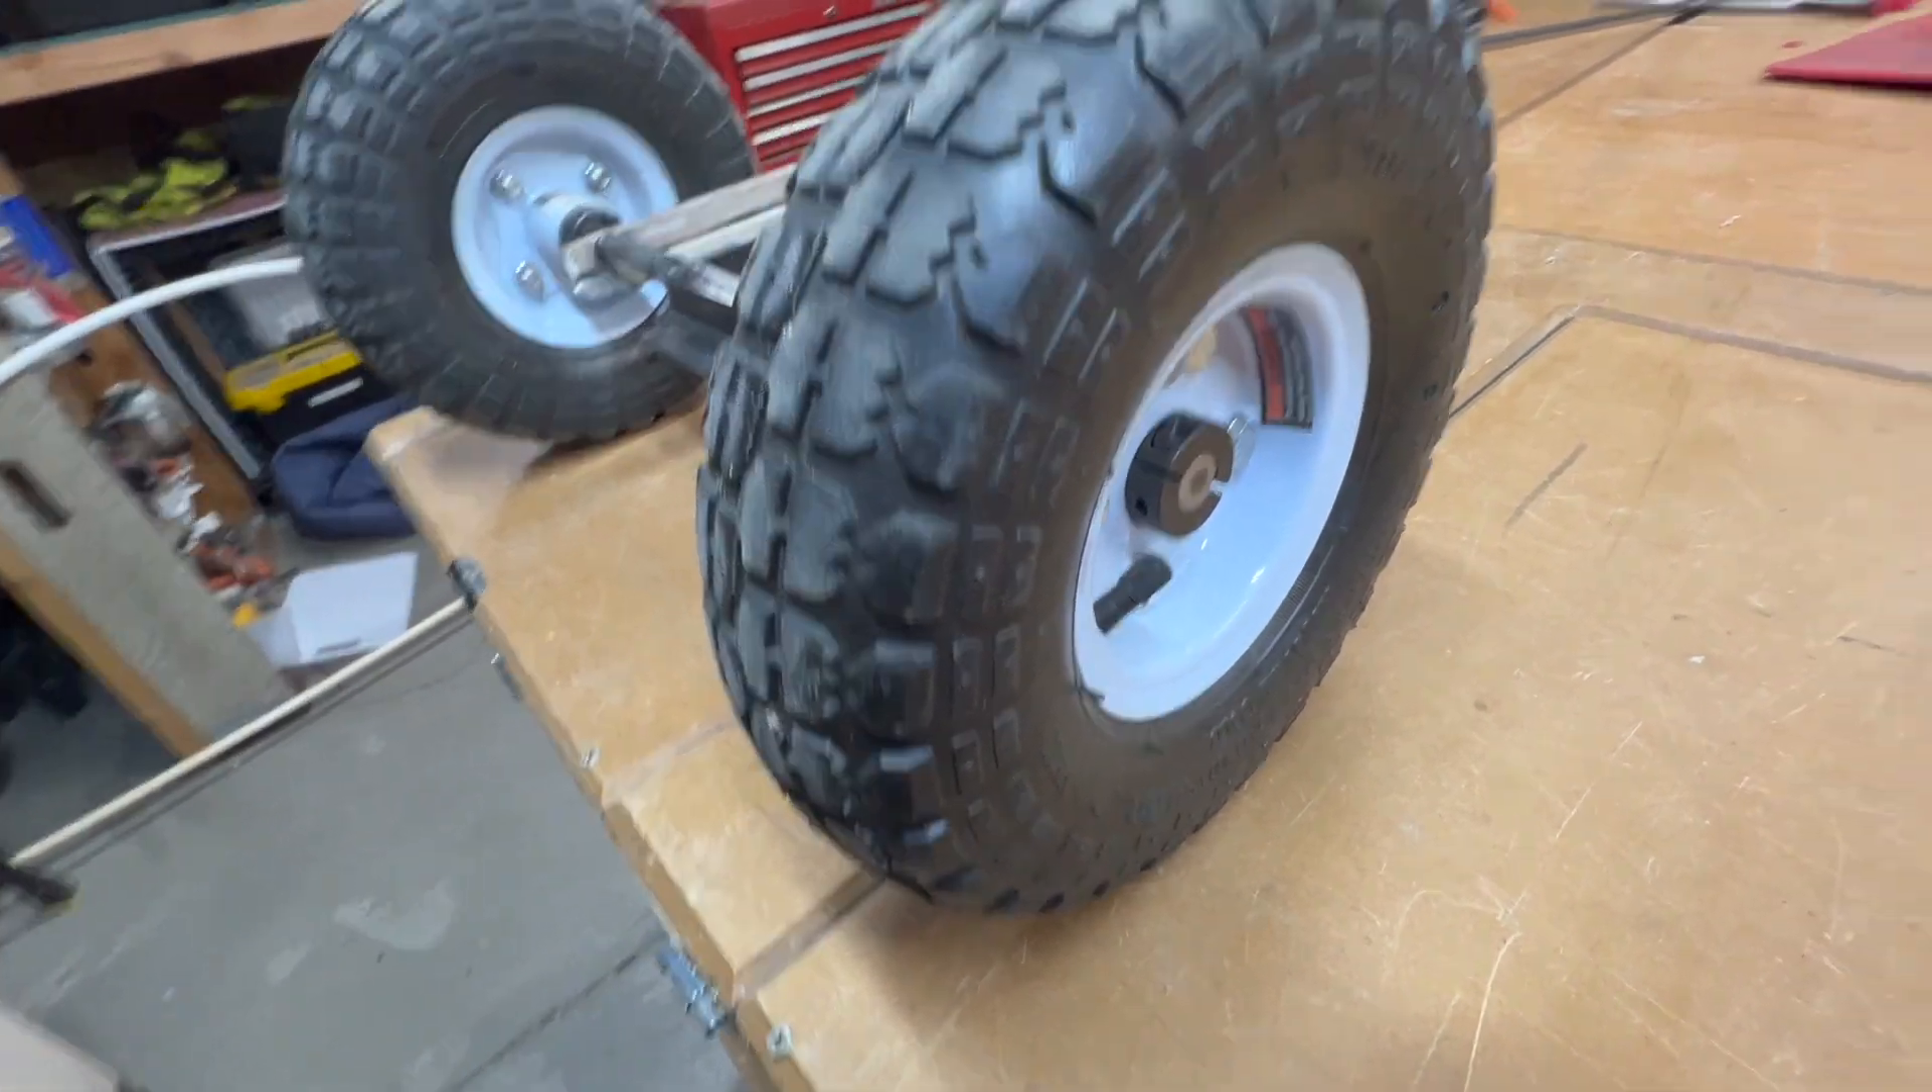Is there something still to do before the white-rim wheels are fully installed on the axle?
No.